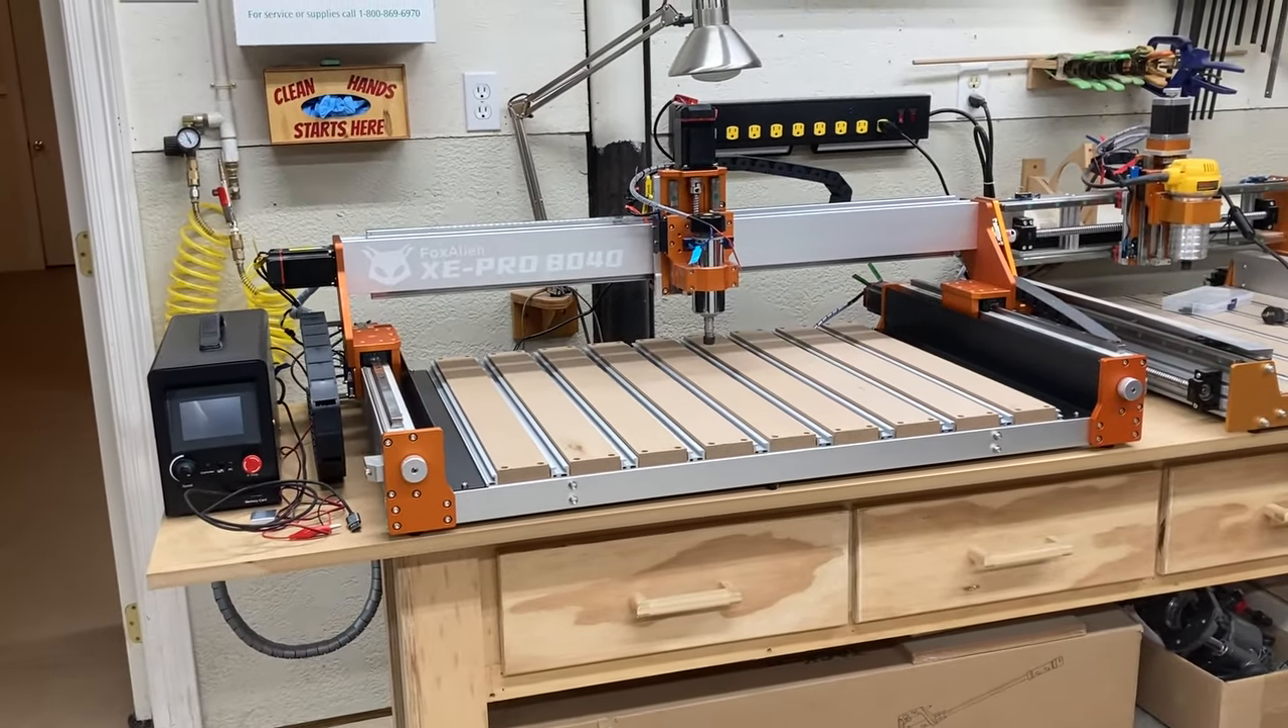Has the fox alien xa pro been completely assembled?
Yes.